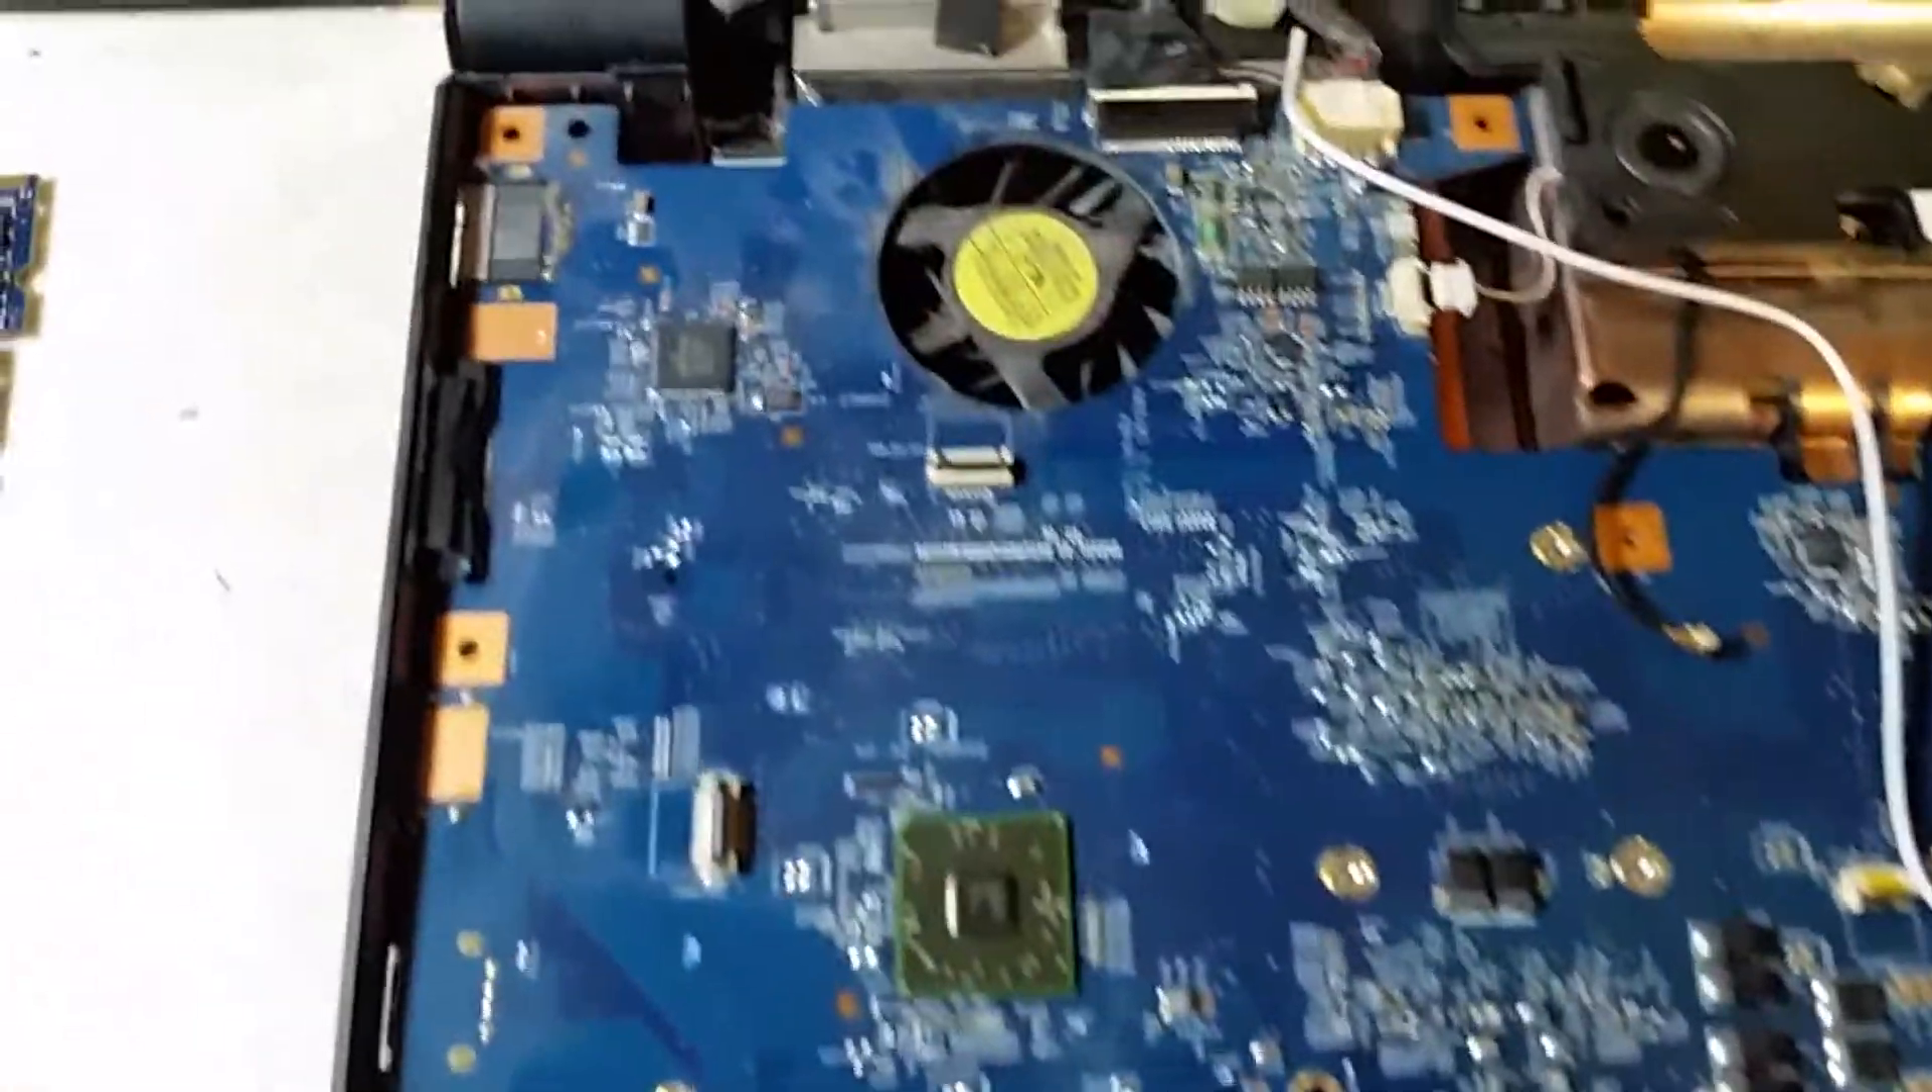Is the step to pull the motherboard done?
No.